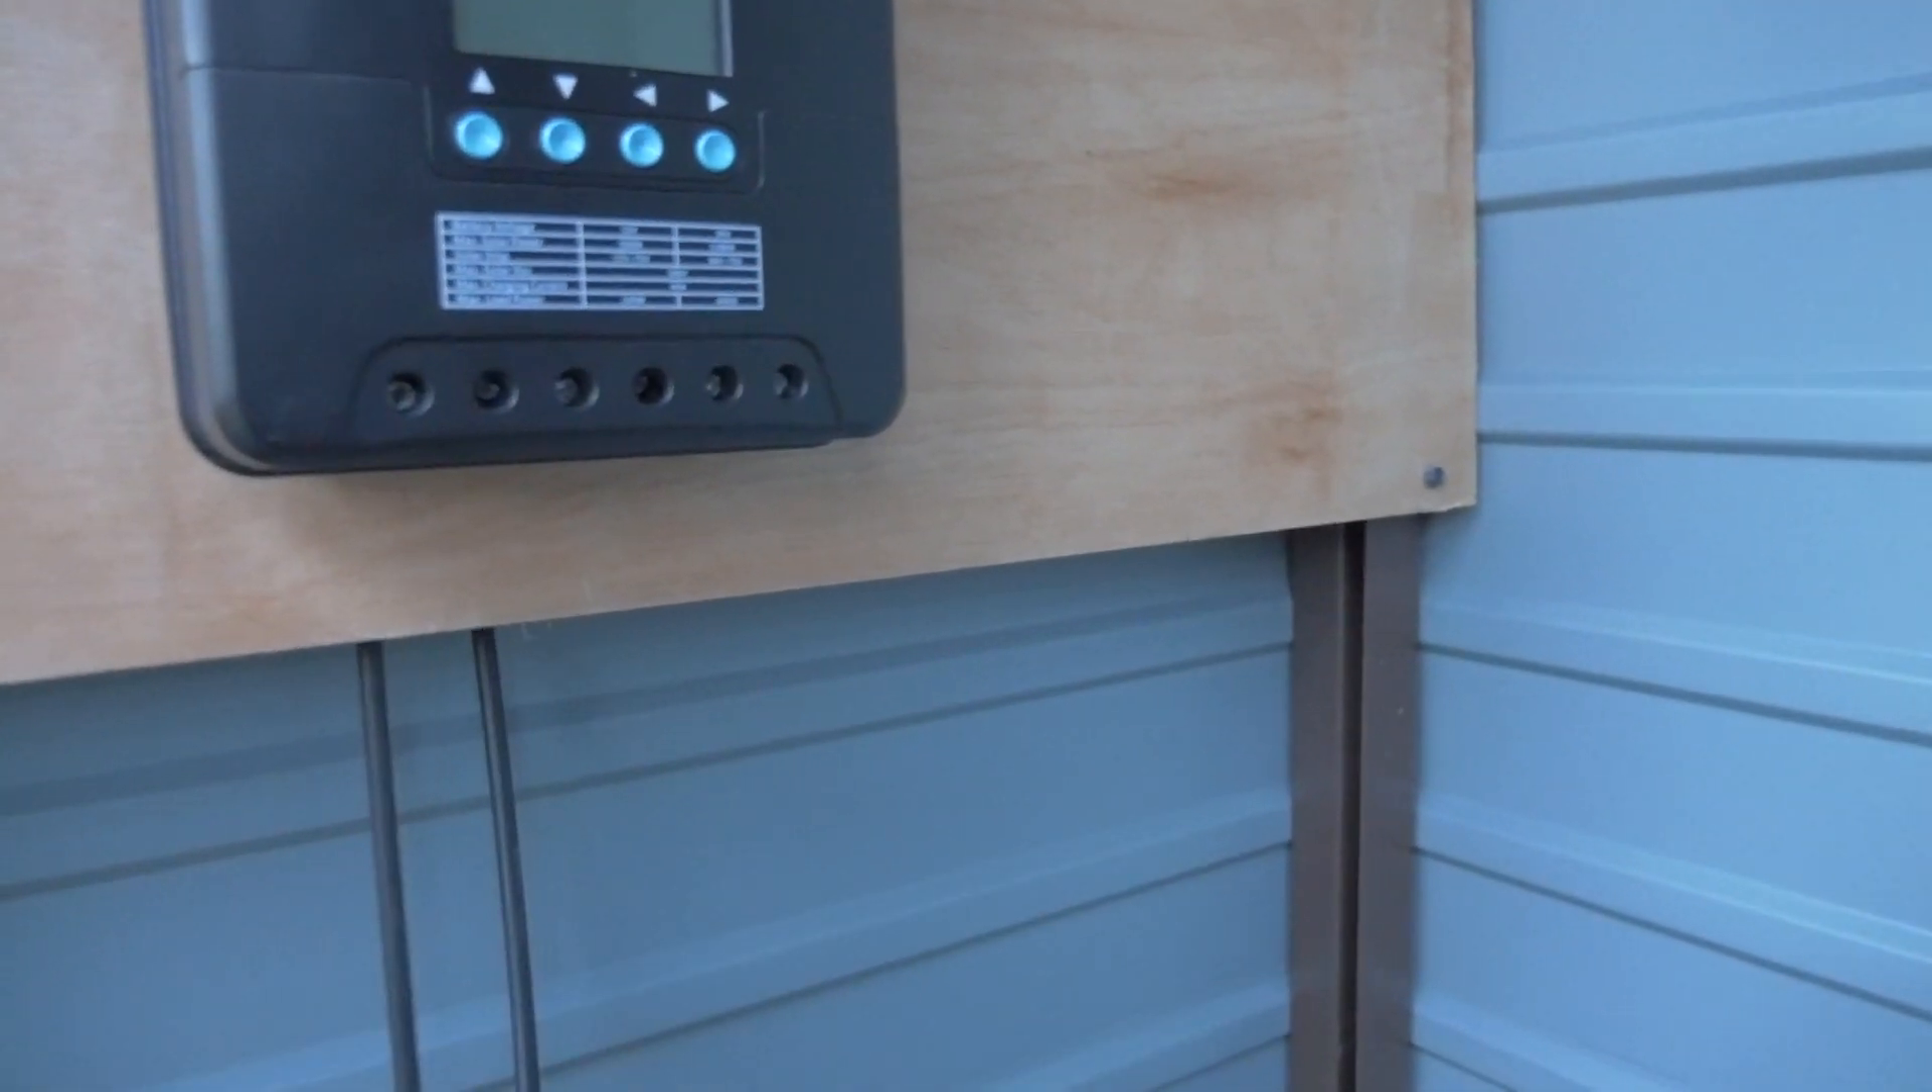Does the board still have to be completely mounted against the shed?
No.